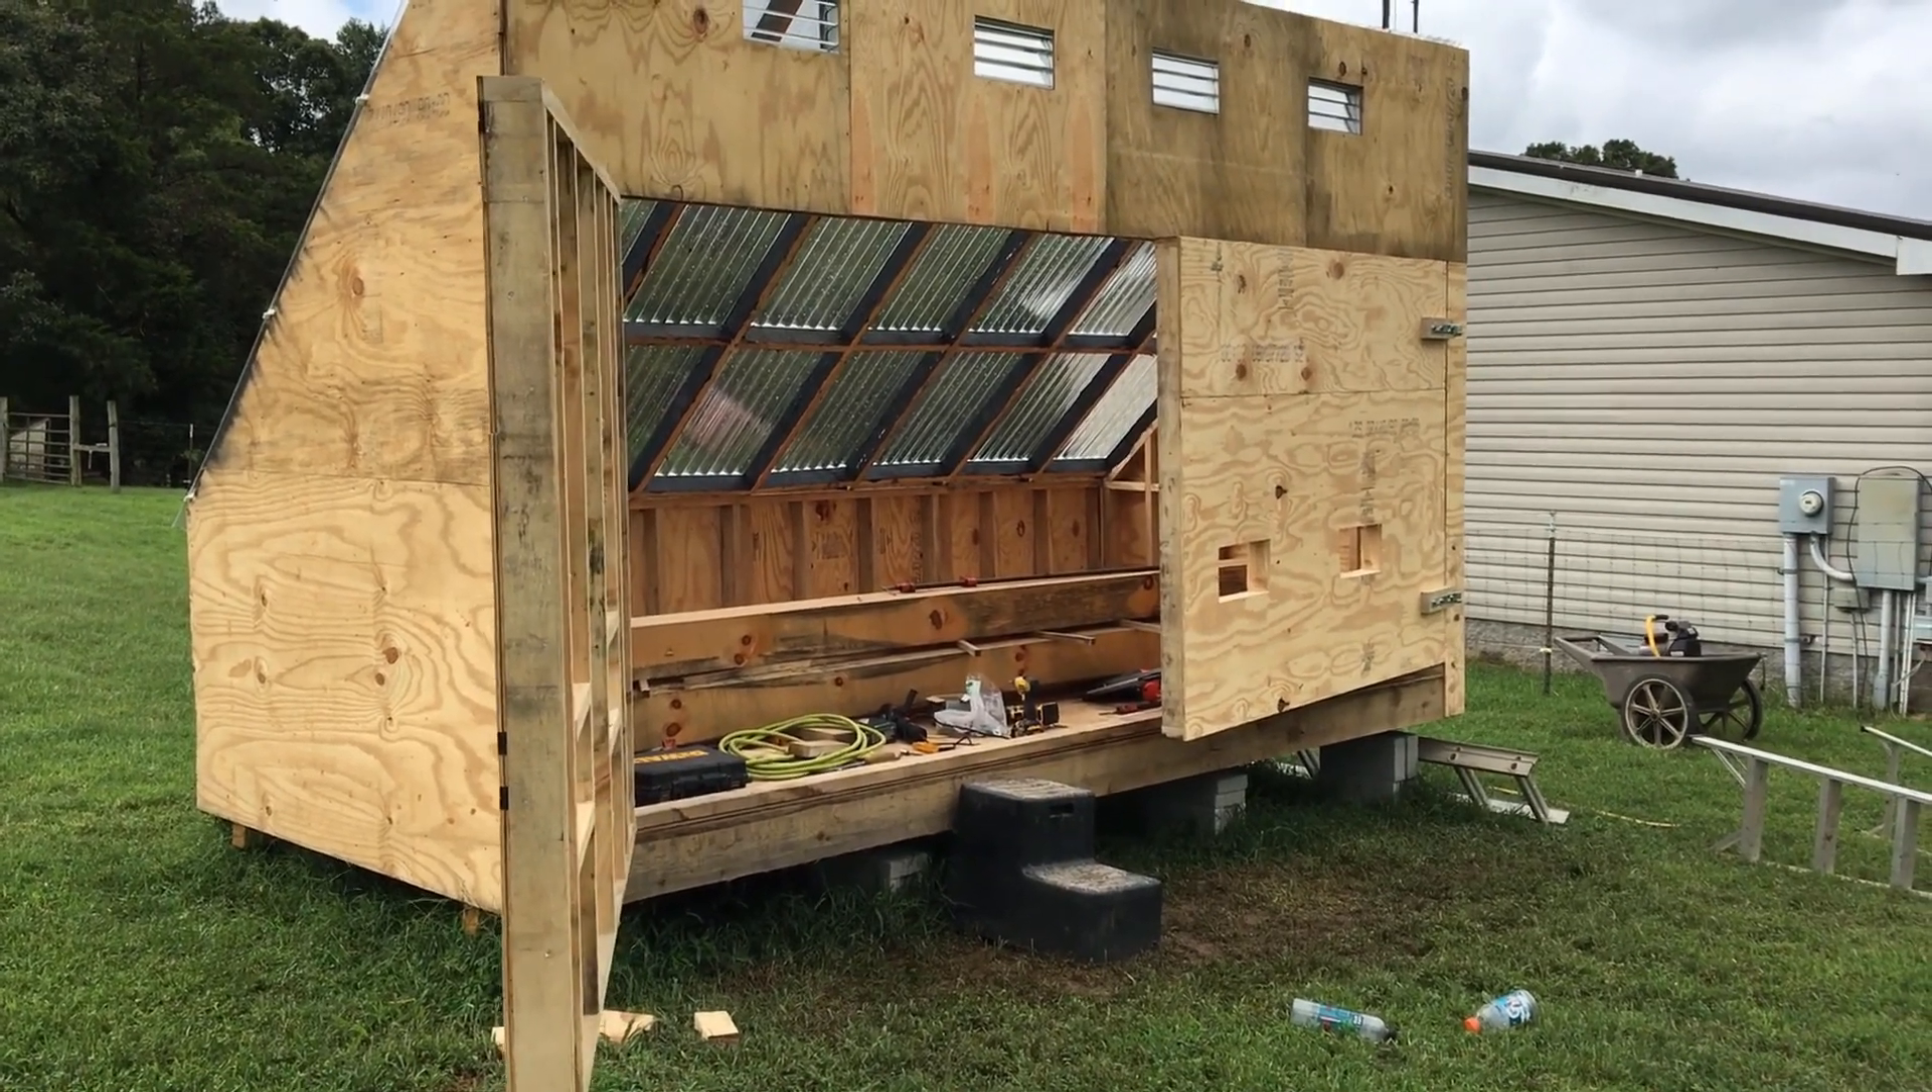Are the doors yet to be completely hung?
No.